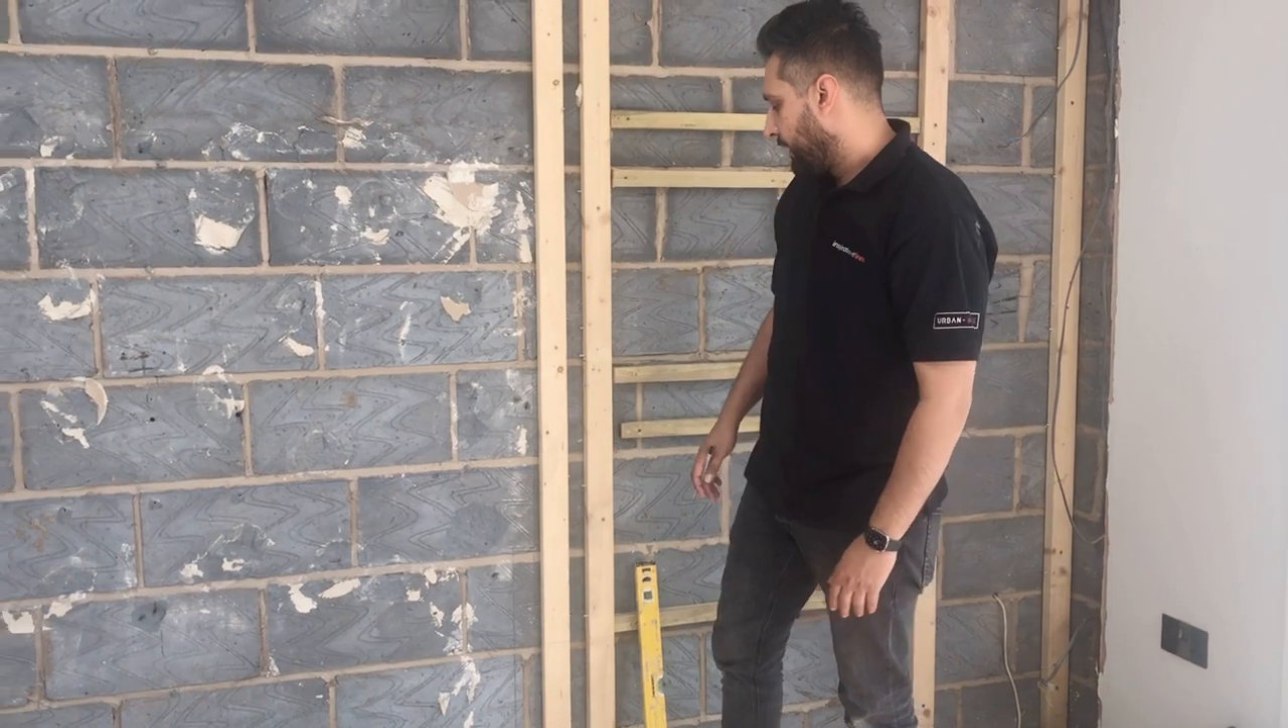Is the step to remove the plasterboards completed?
Yes.